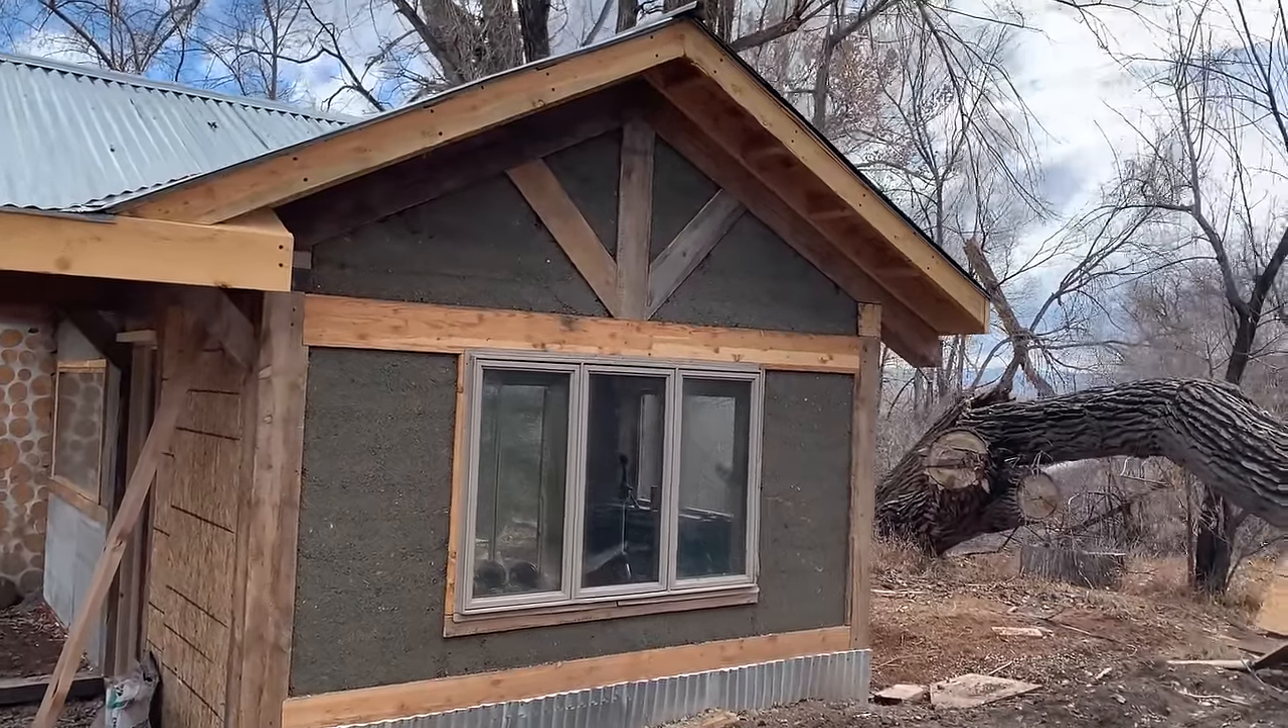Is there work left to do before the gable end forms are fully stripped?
No.